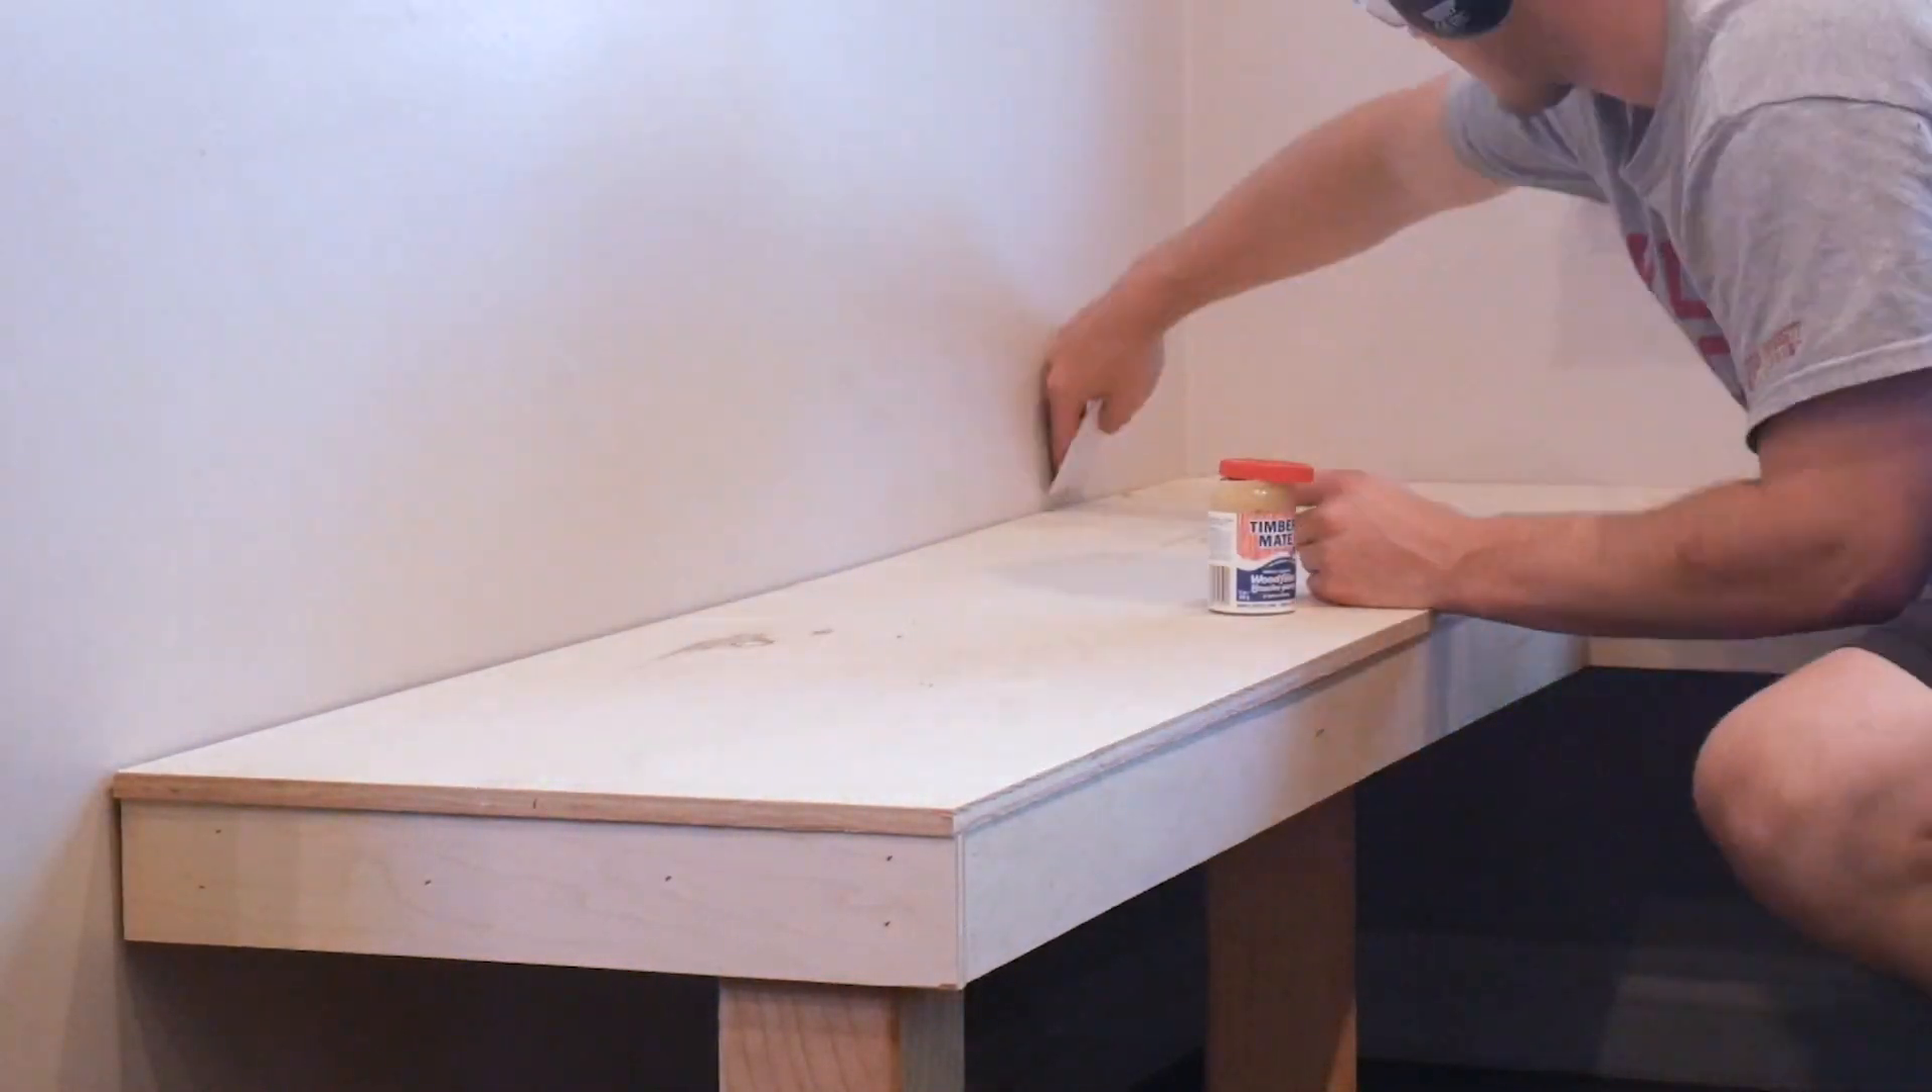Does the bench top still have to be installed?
No.